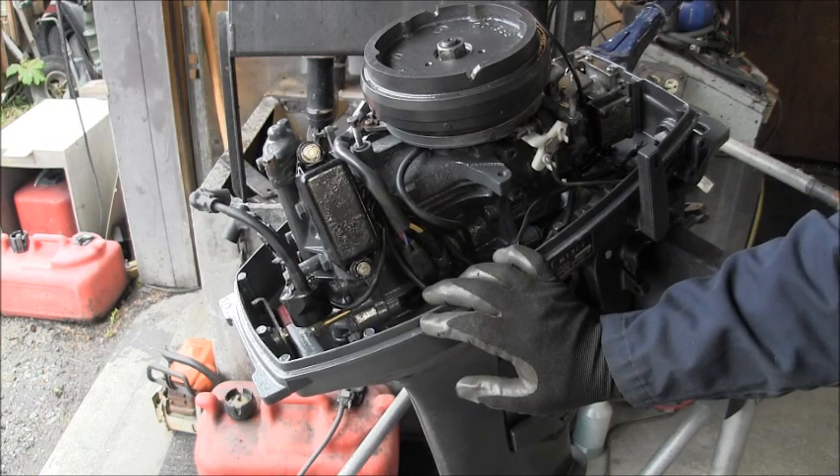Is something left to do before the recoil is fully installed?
Yes.